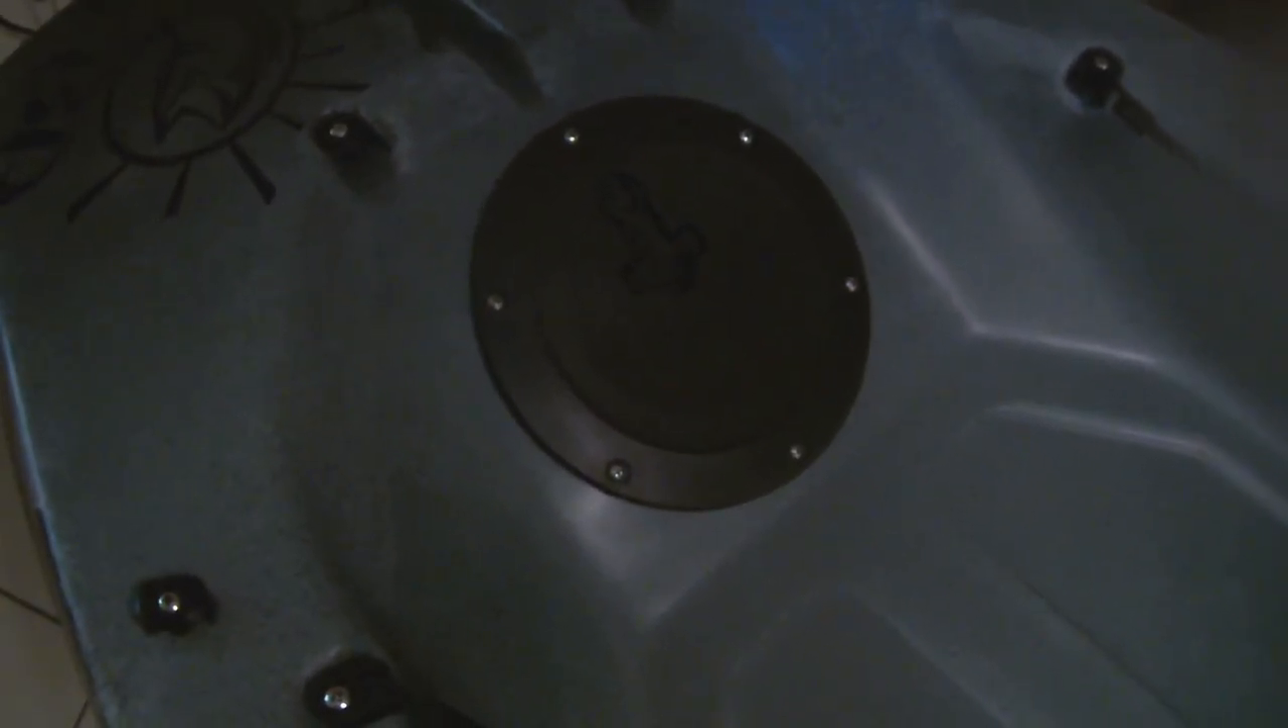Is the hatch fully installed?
Yes.